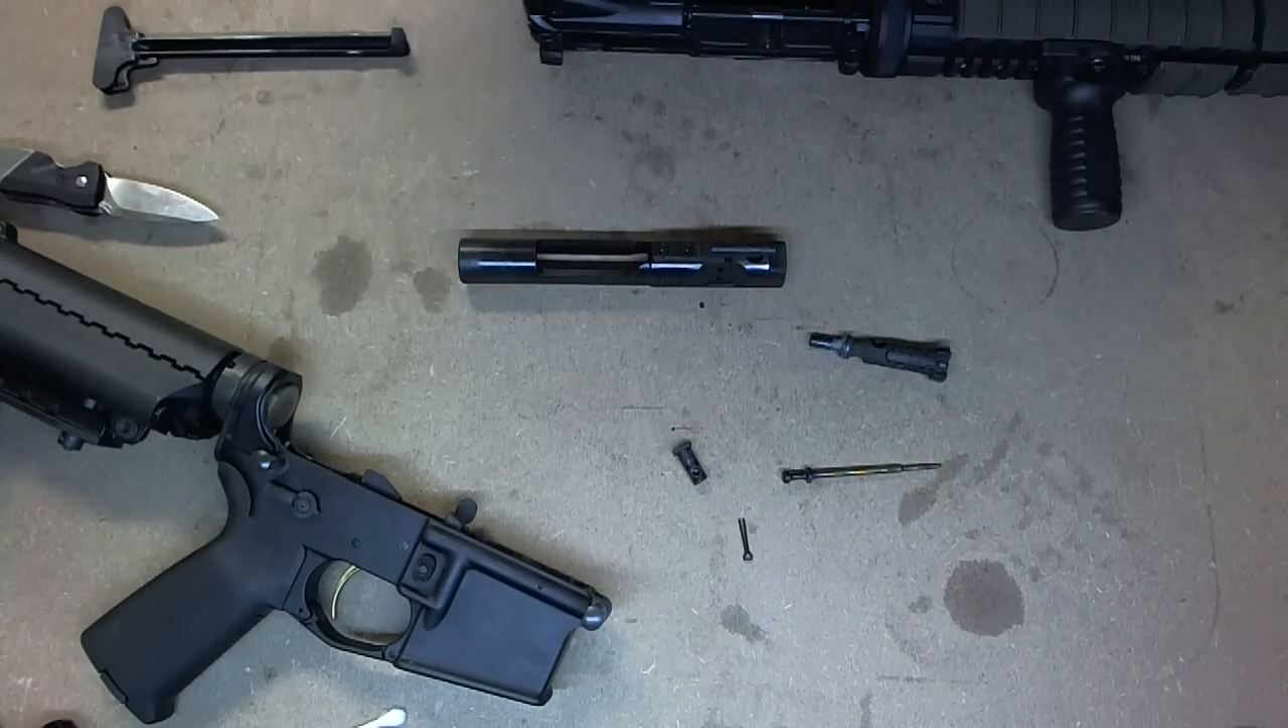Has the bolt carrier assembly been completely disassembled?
Yes.